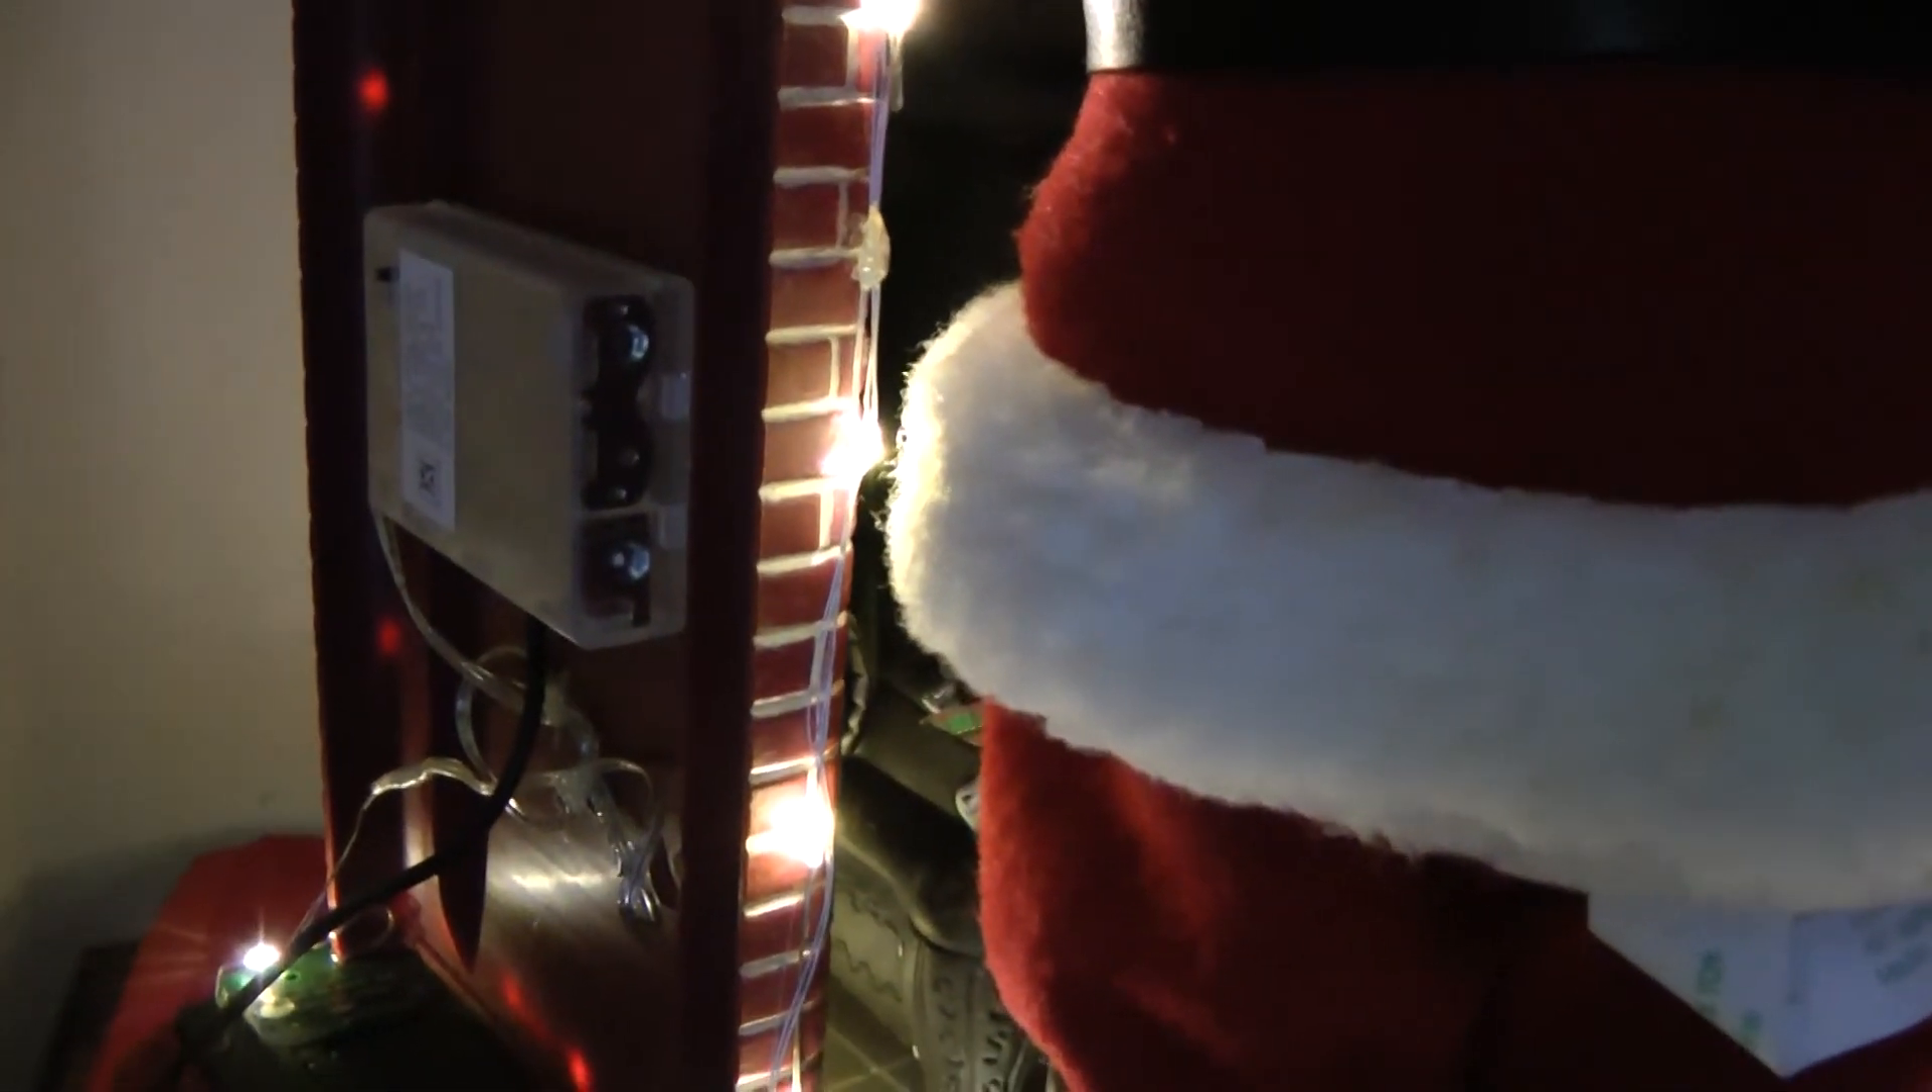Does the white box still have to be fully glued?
No.